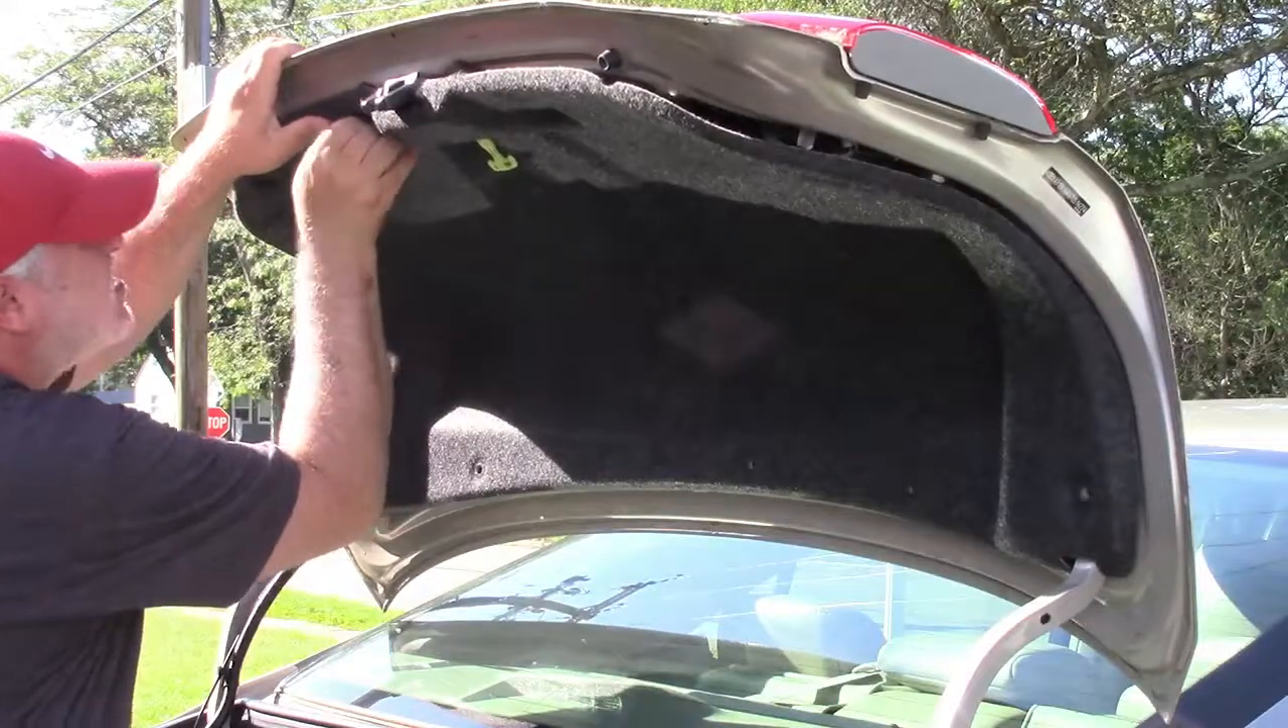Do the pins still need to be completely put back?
Yes.